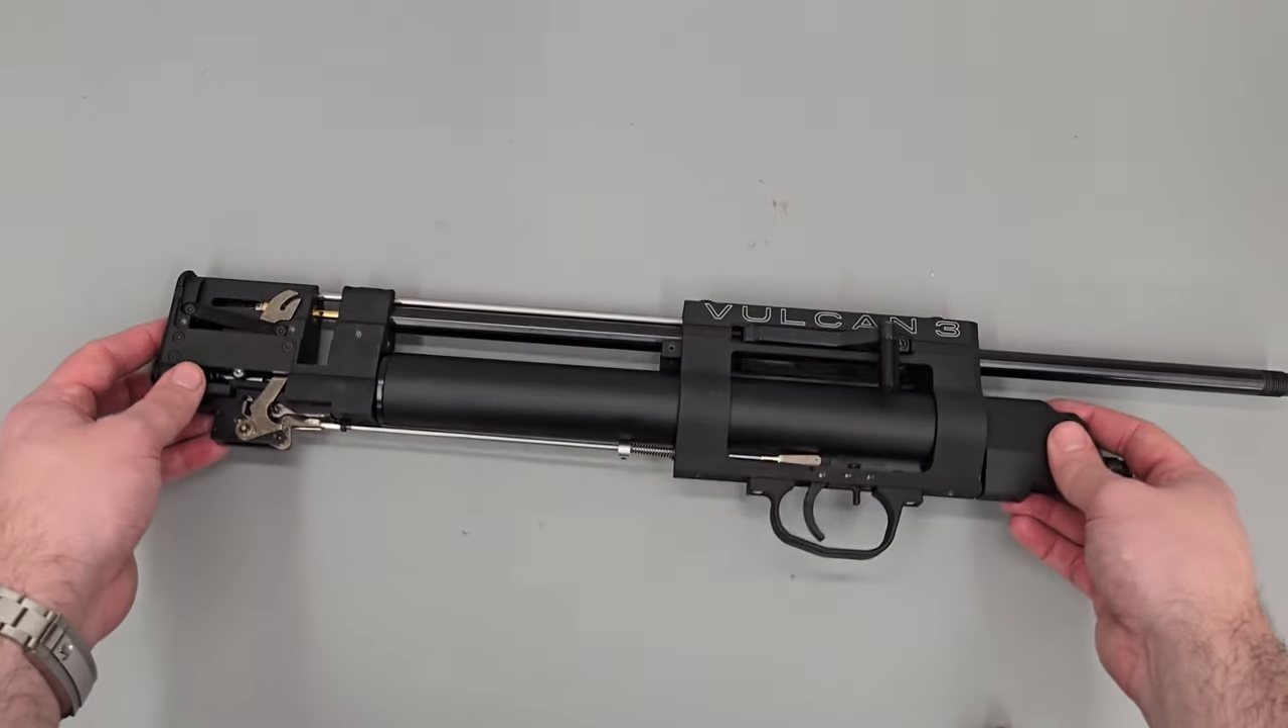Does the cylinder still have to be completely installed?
No.